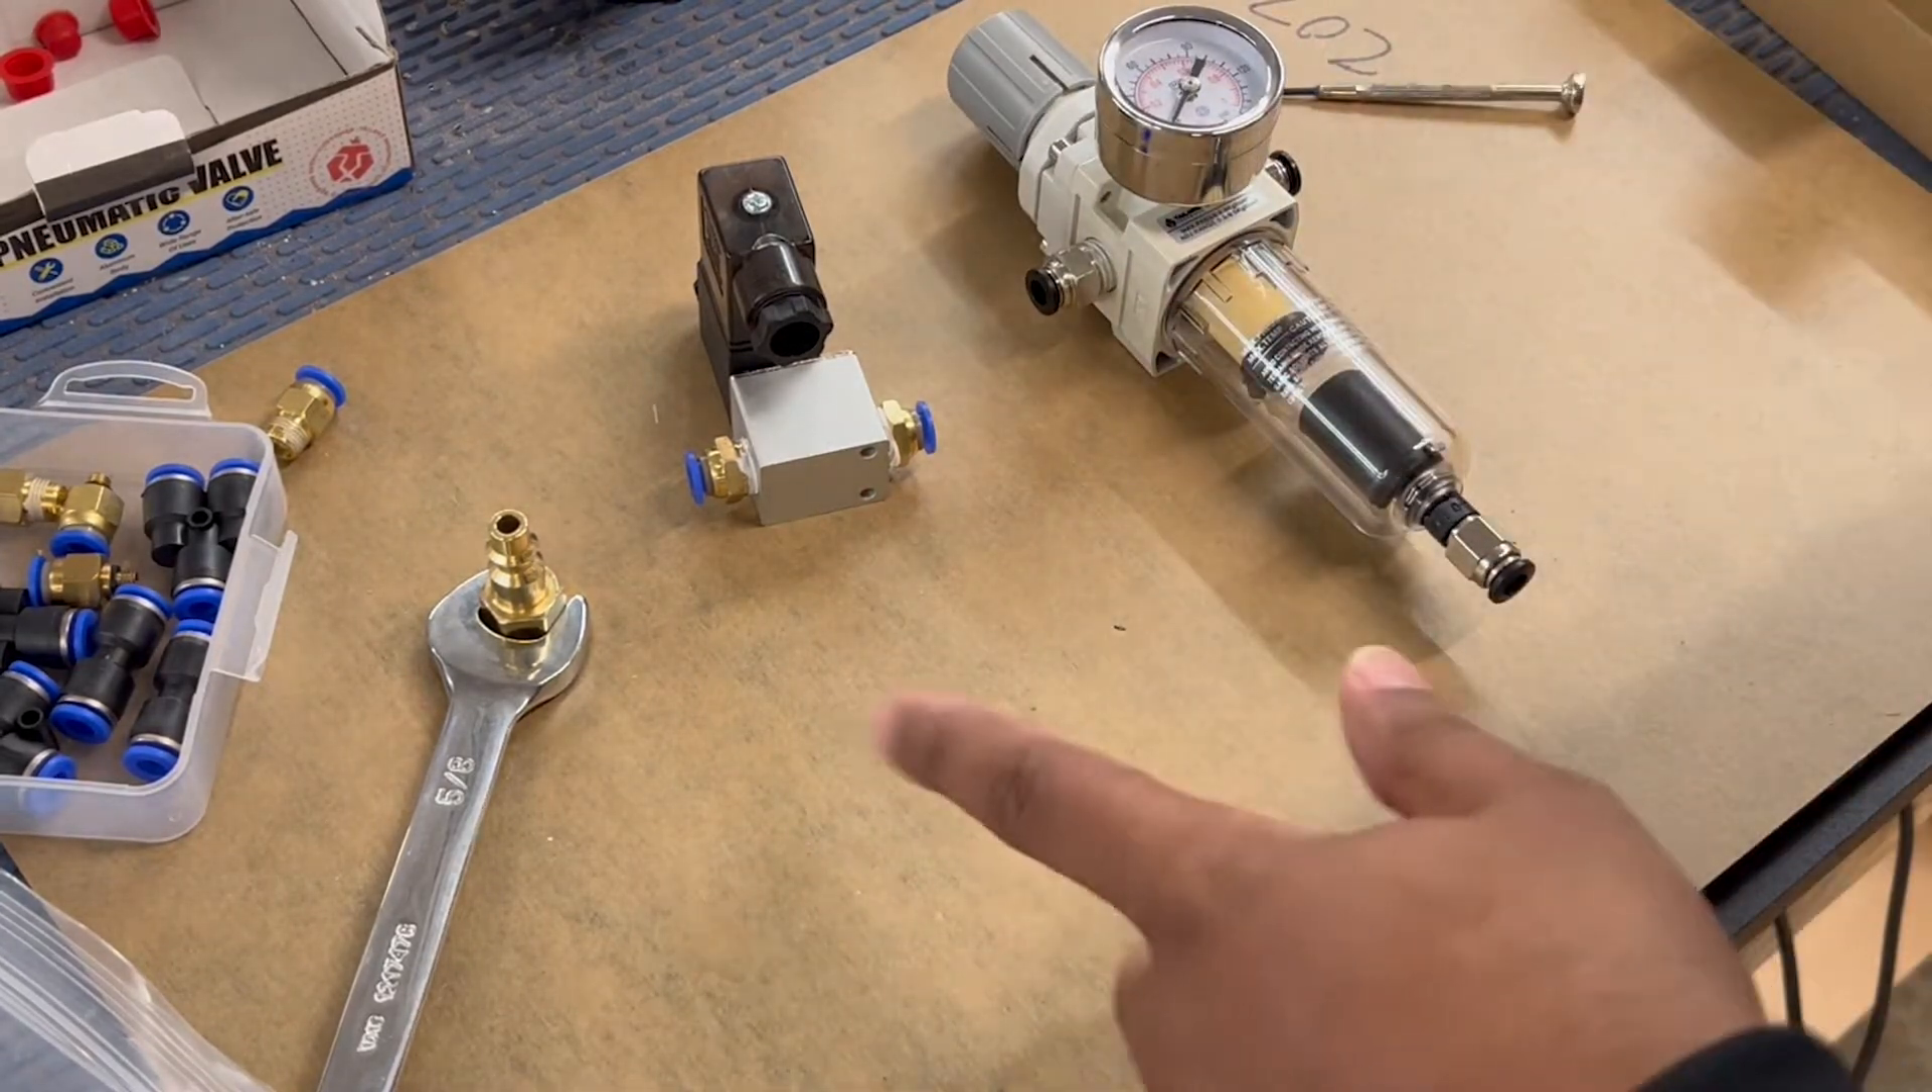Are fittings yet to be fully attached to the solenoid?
No.